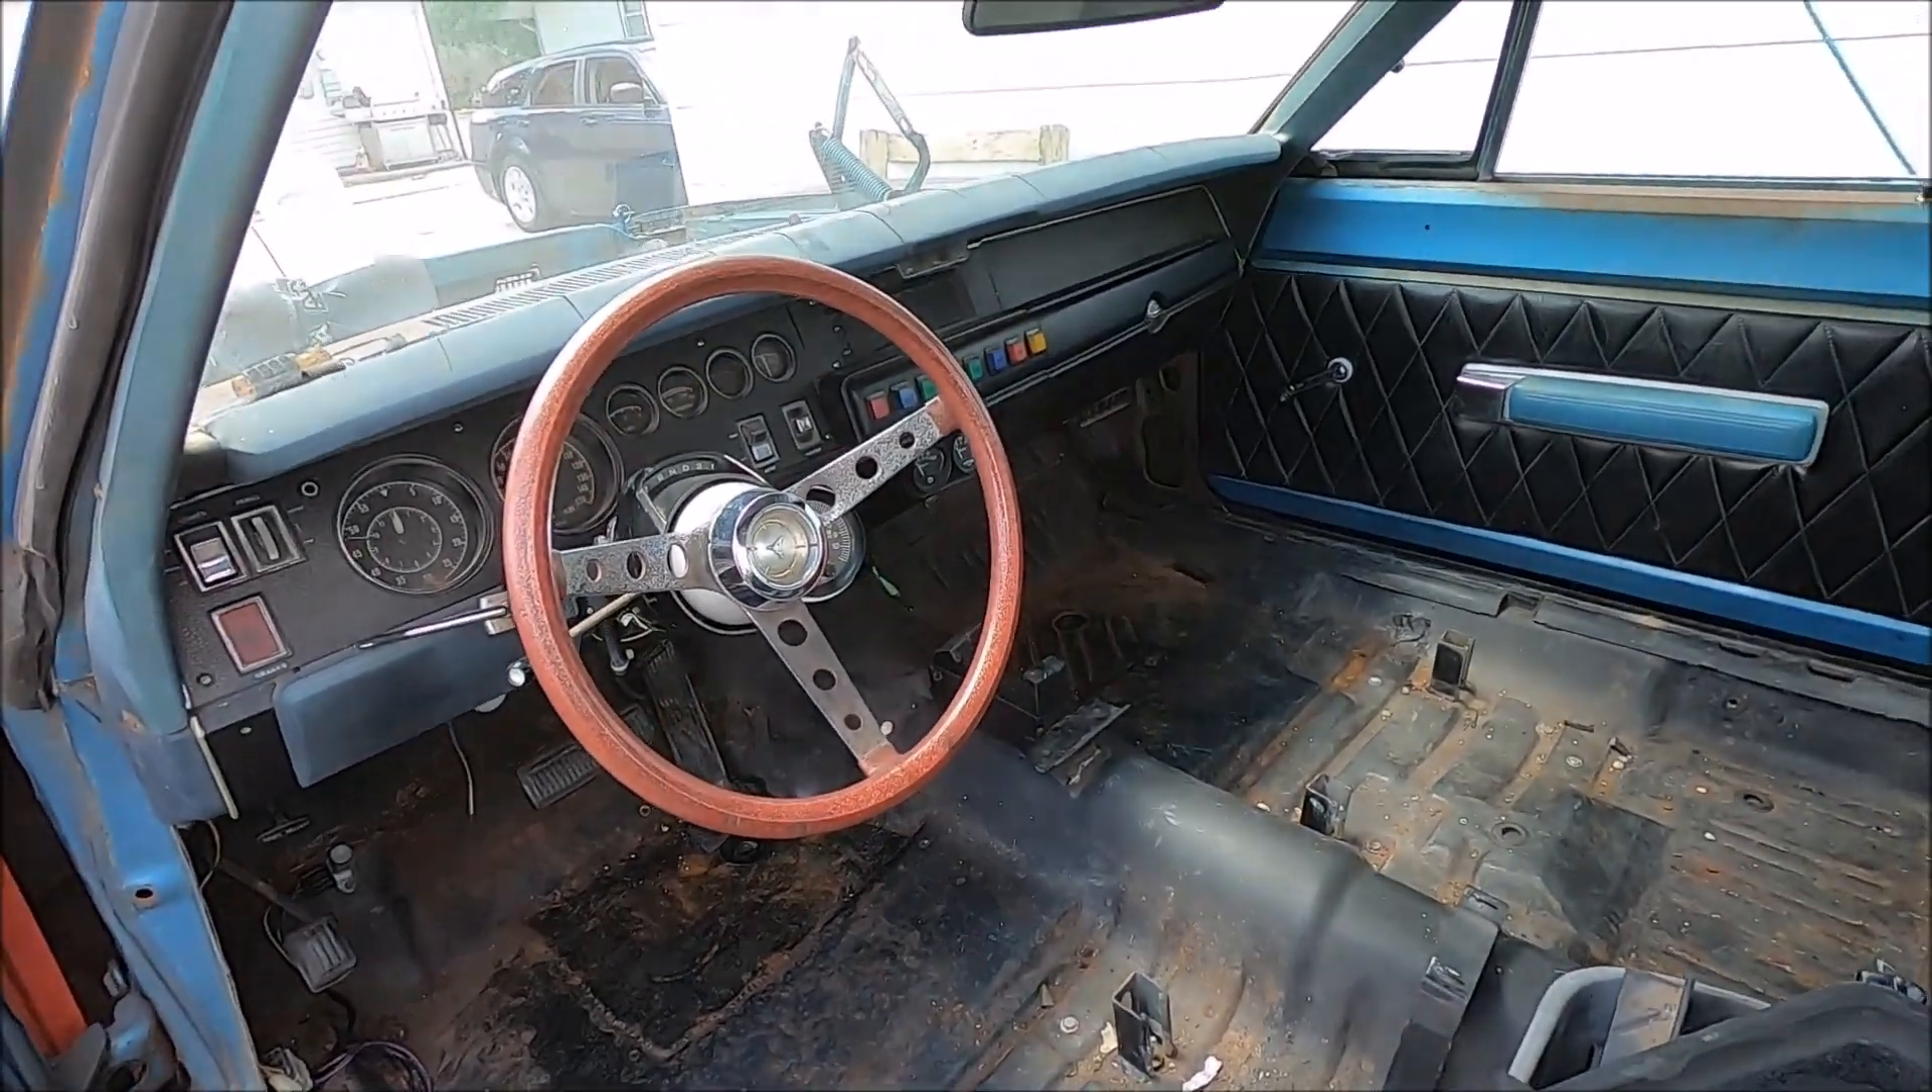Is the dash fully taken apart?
No.